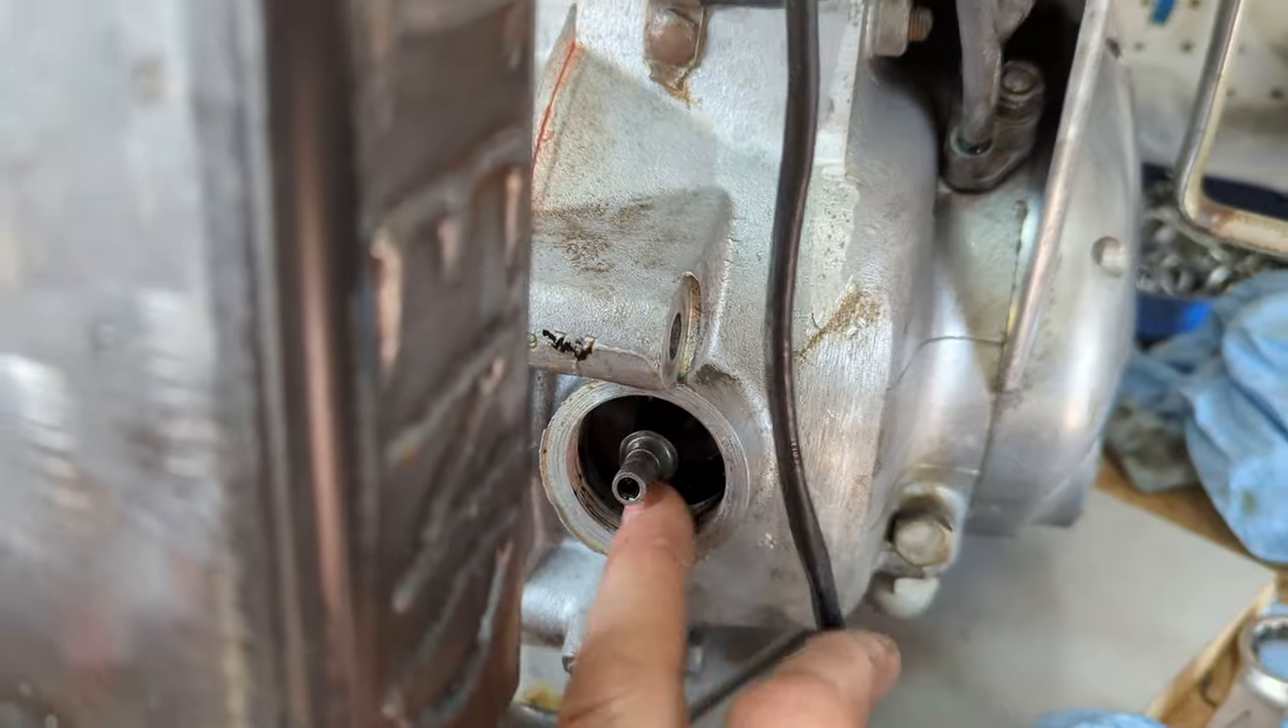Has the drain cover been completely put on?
No.